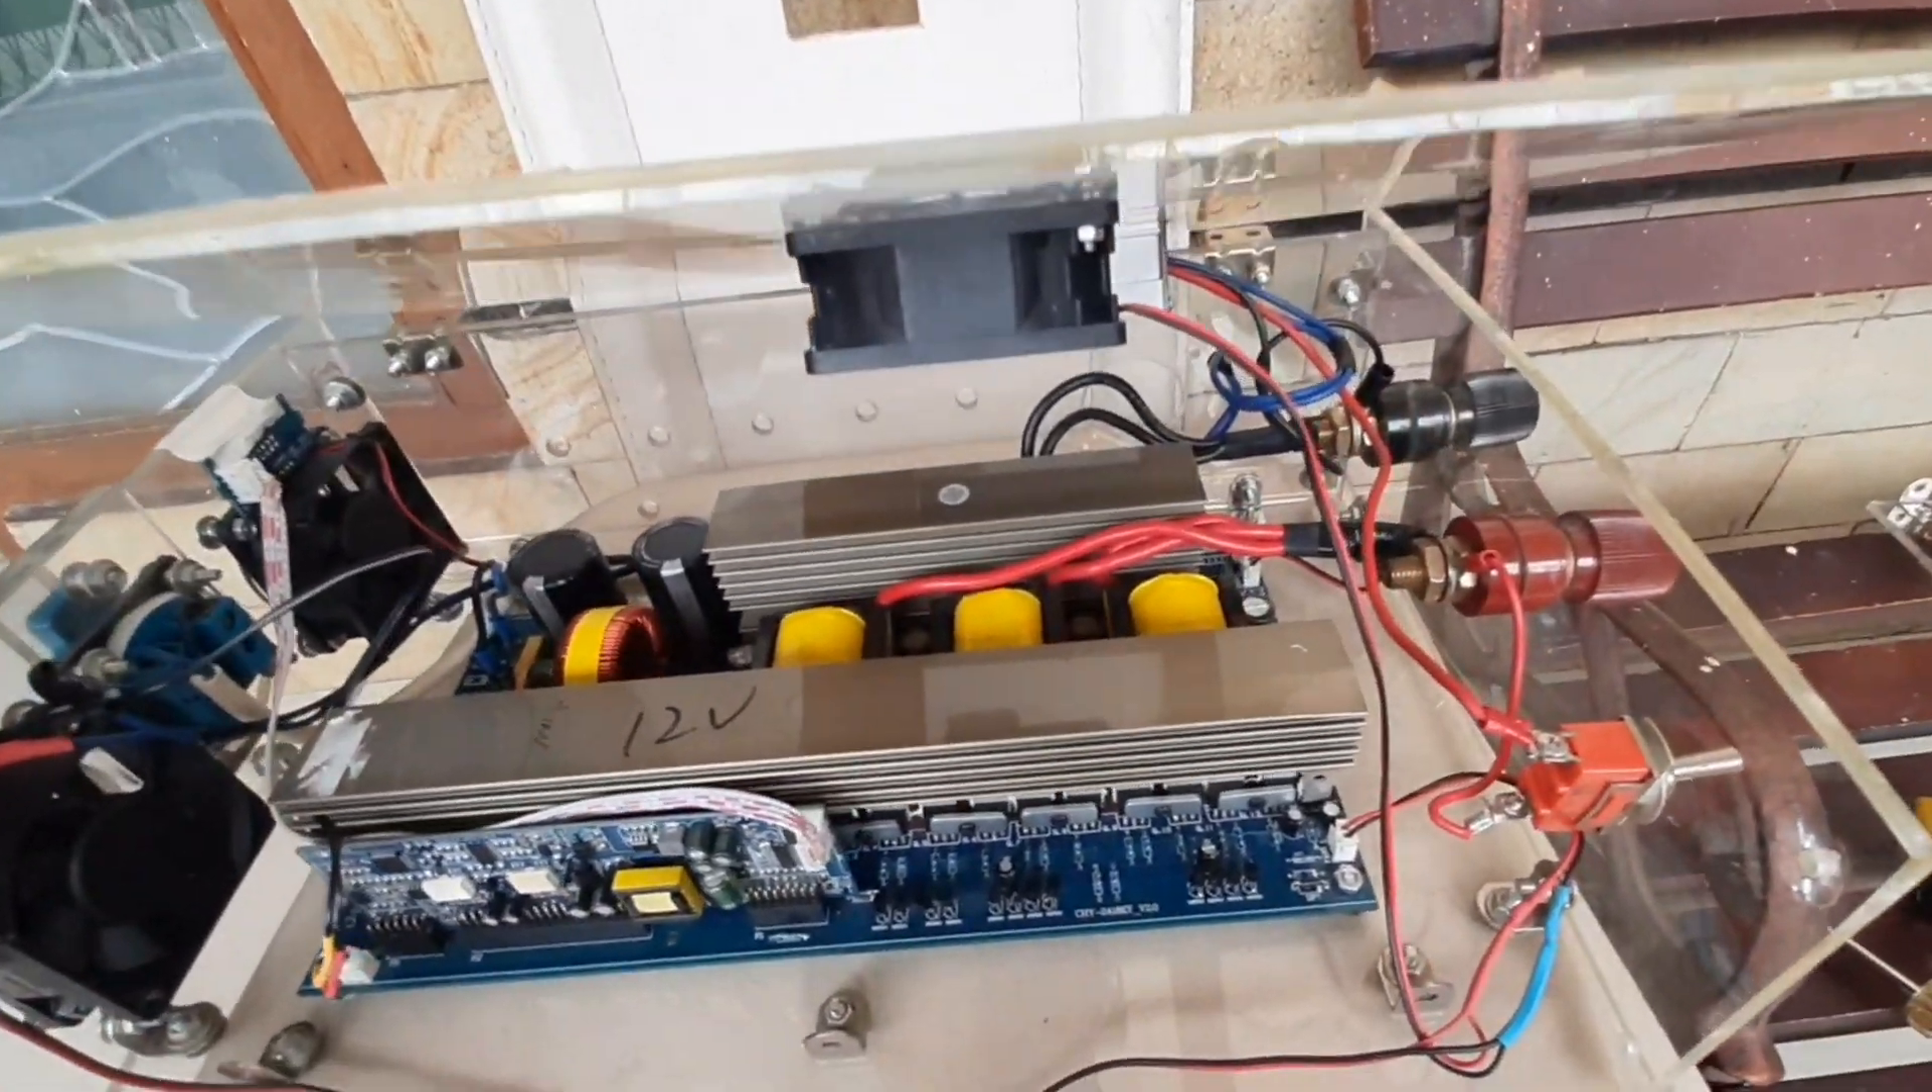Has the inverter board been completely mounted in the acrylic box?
Yes.